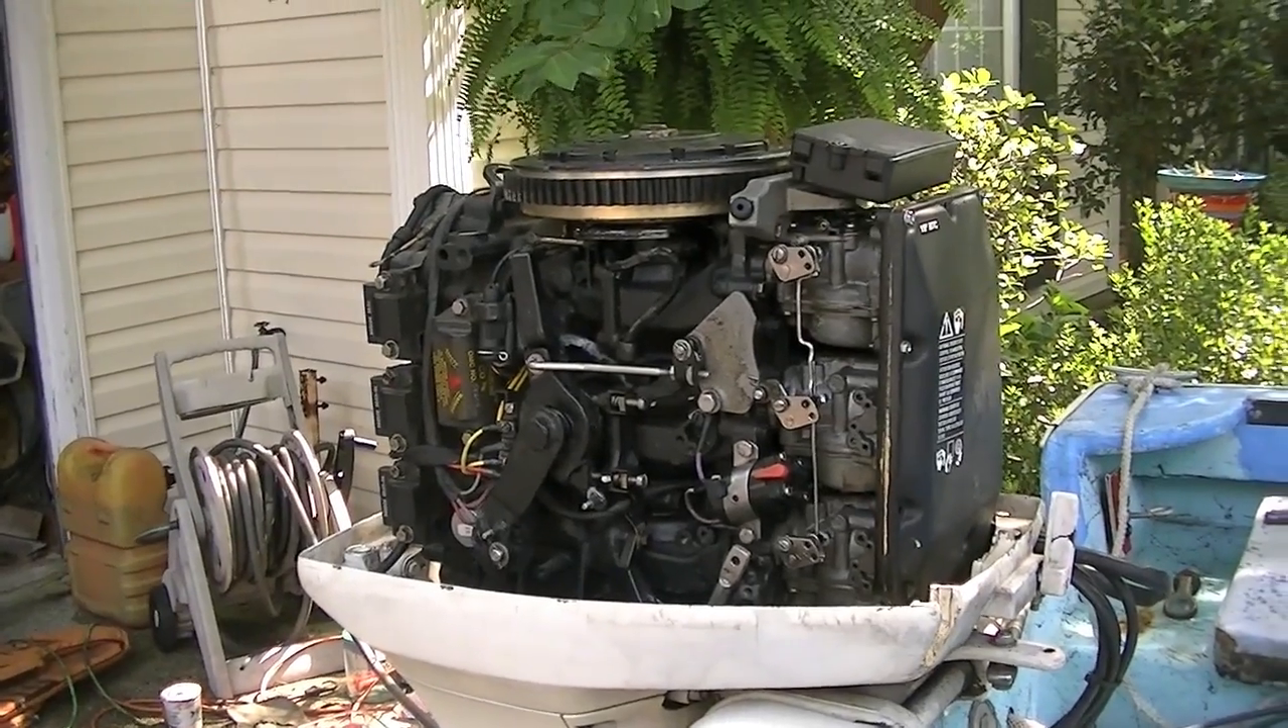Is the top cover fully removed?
Yes.